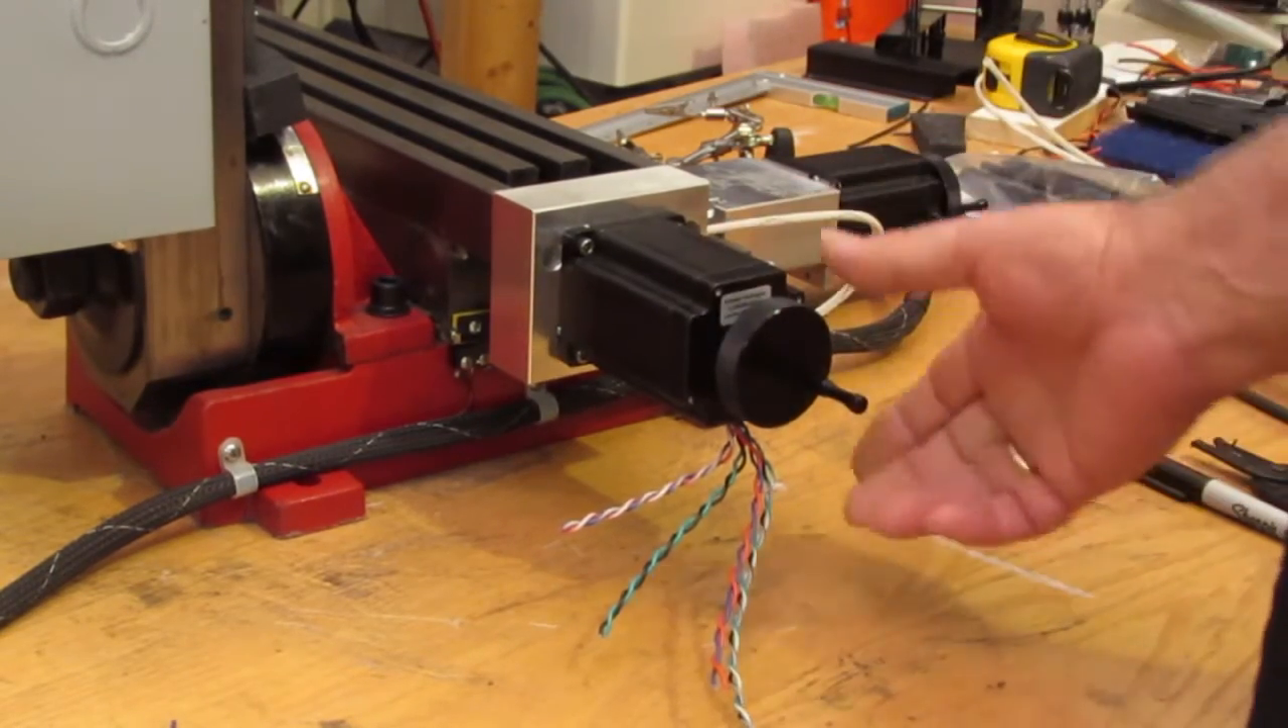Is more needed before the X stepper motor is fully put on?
No.